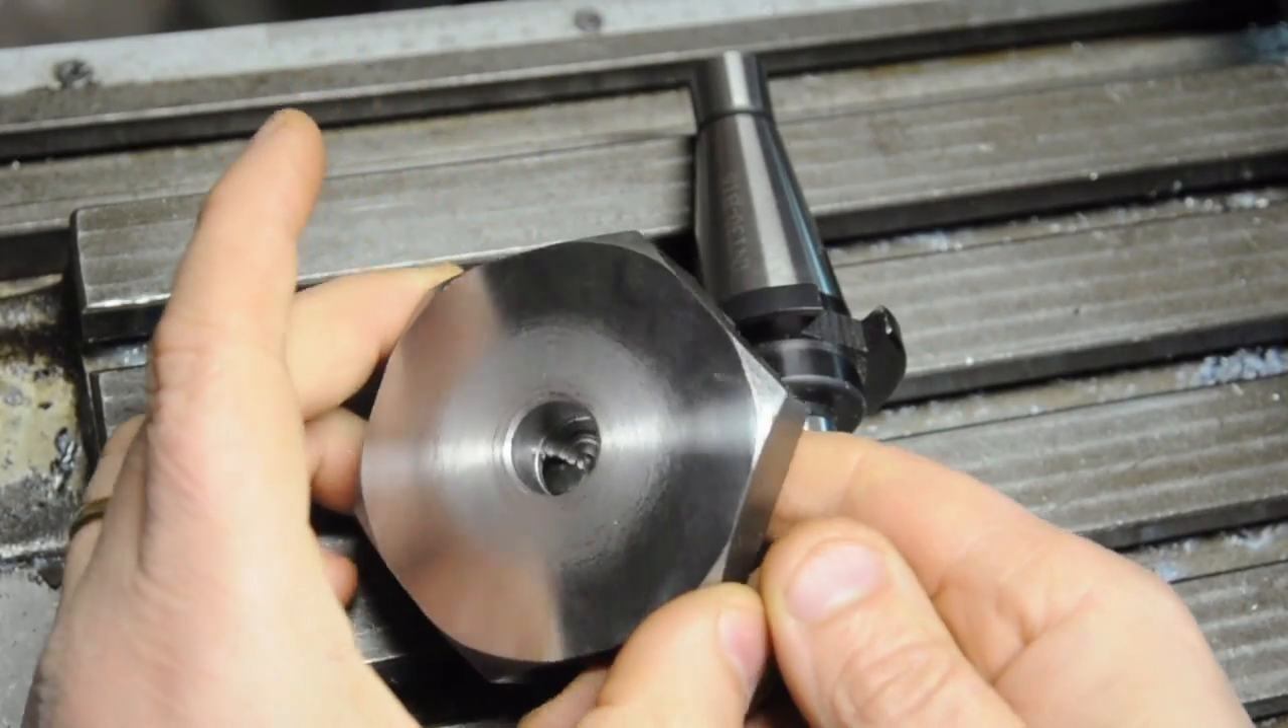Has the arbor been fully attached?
No.